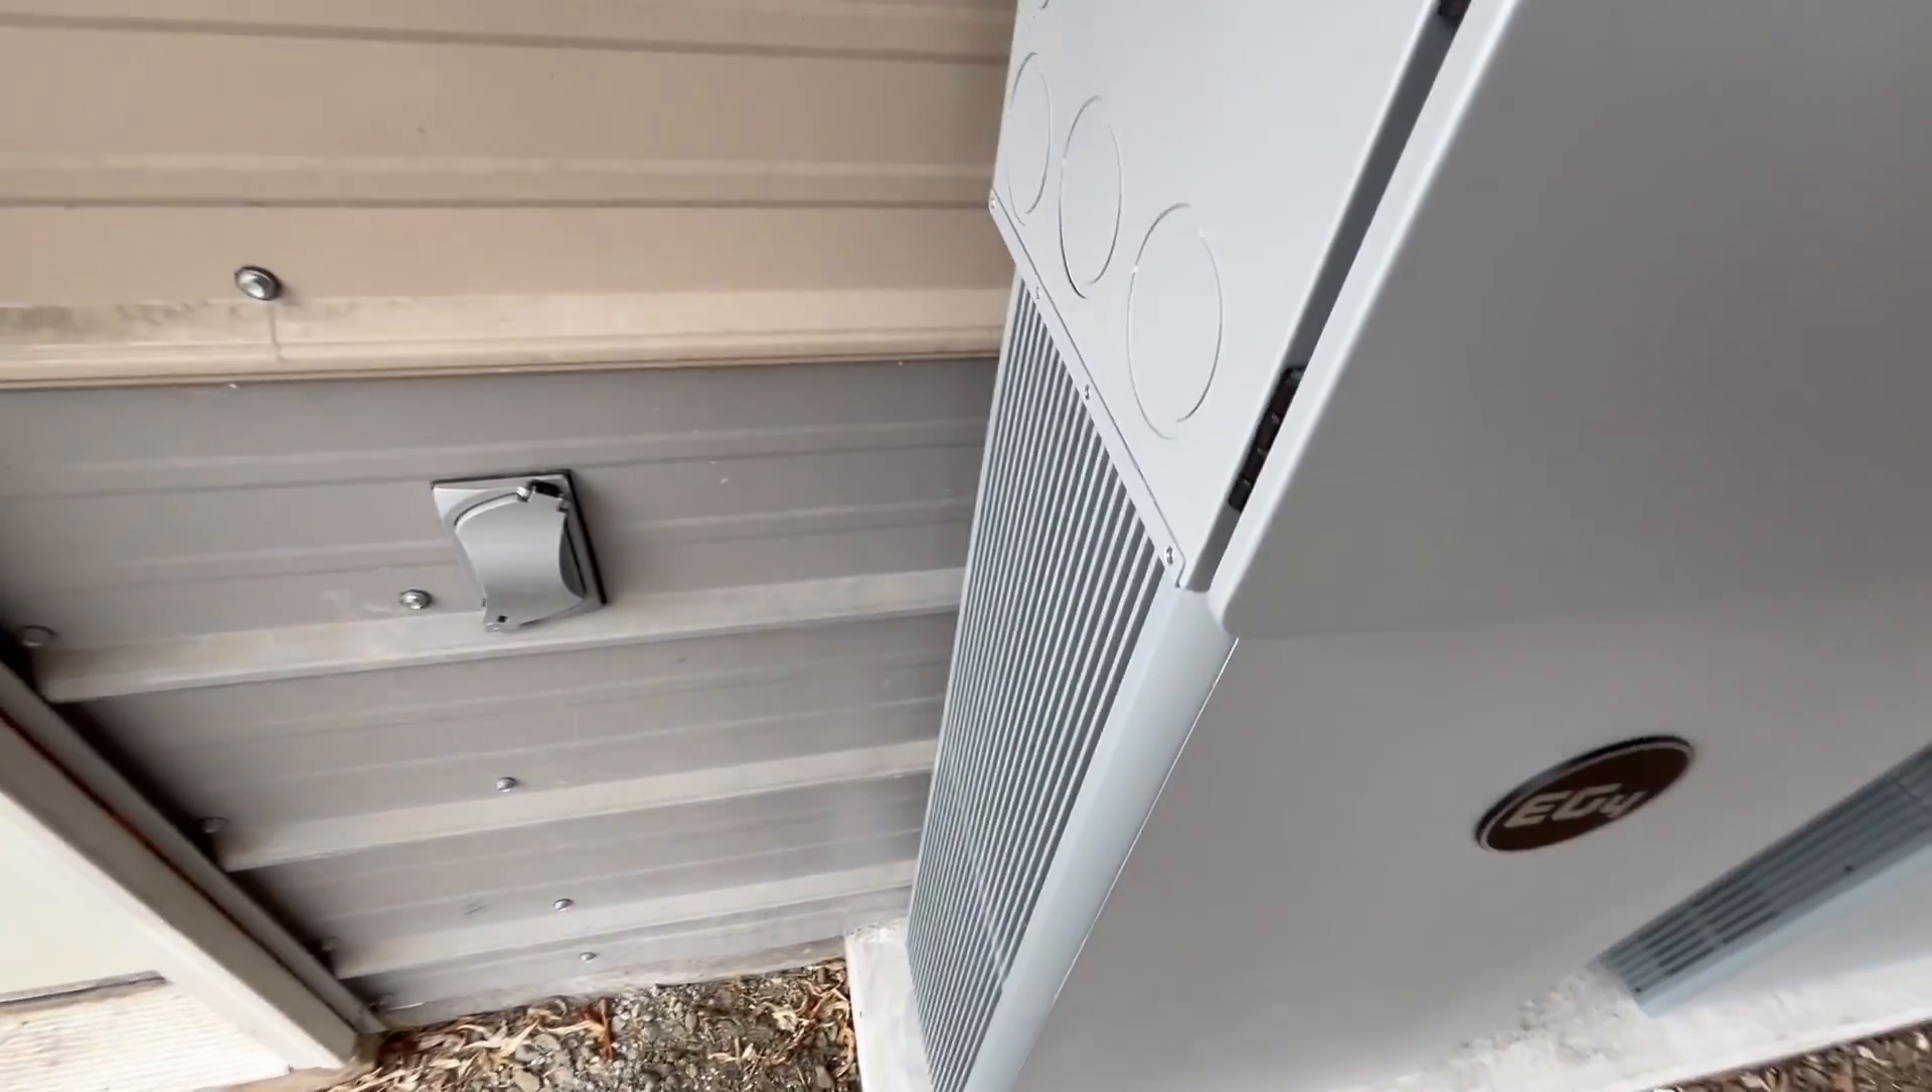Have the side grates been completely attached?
Yes.